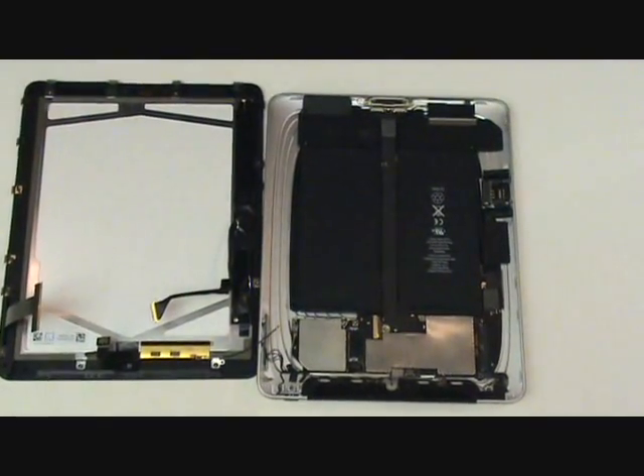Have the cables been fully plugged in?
No.